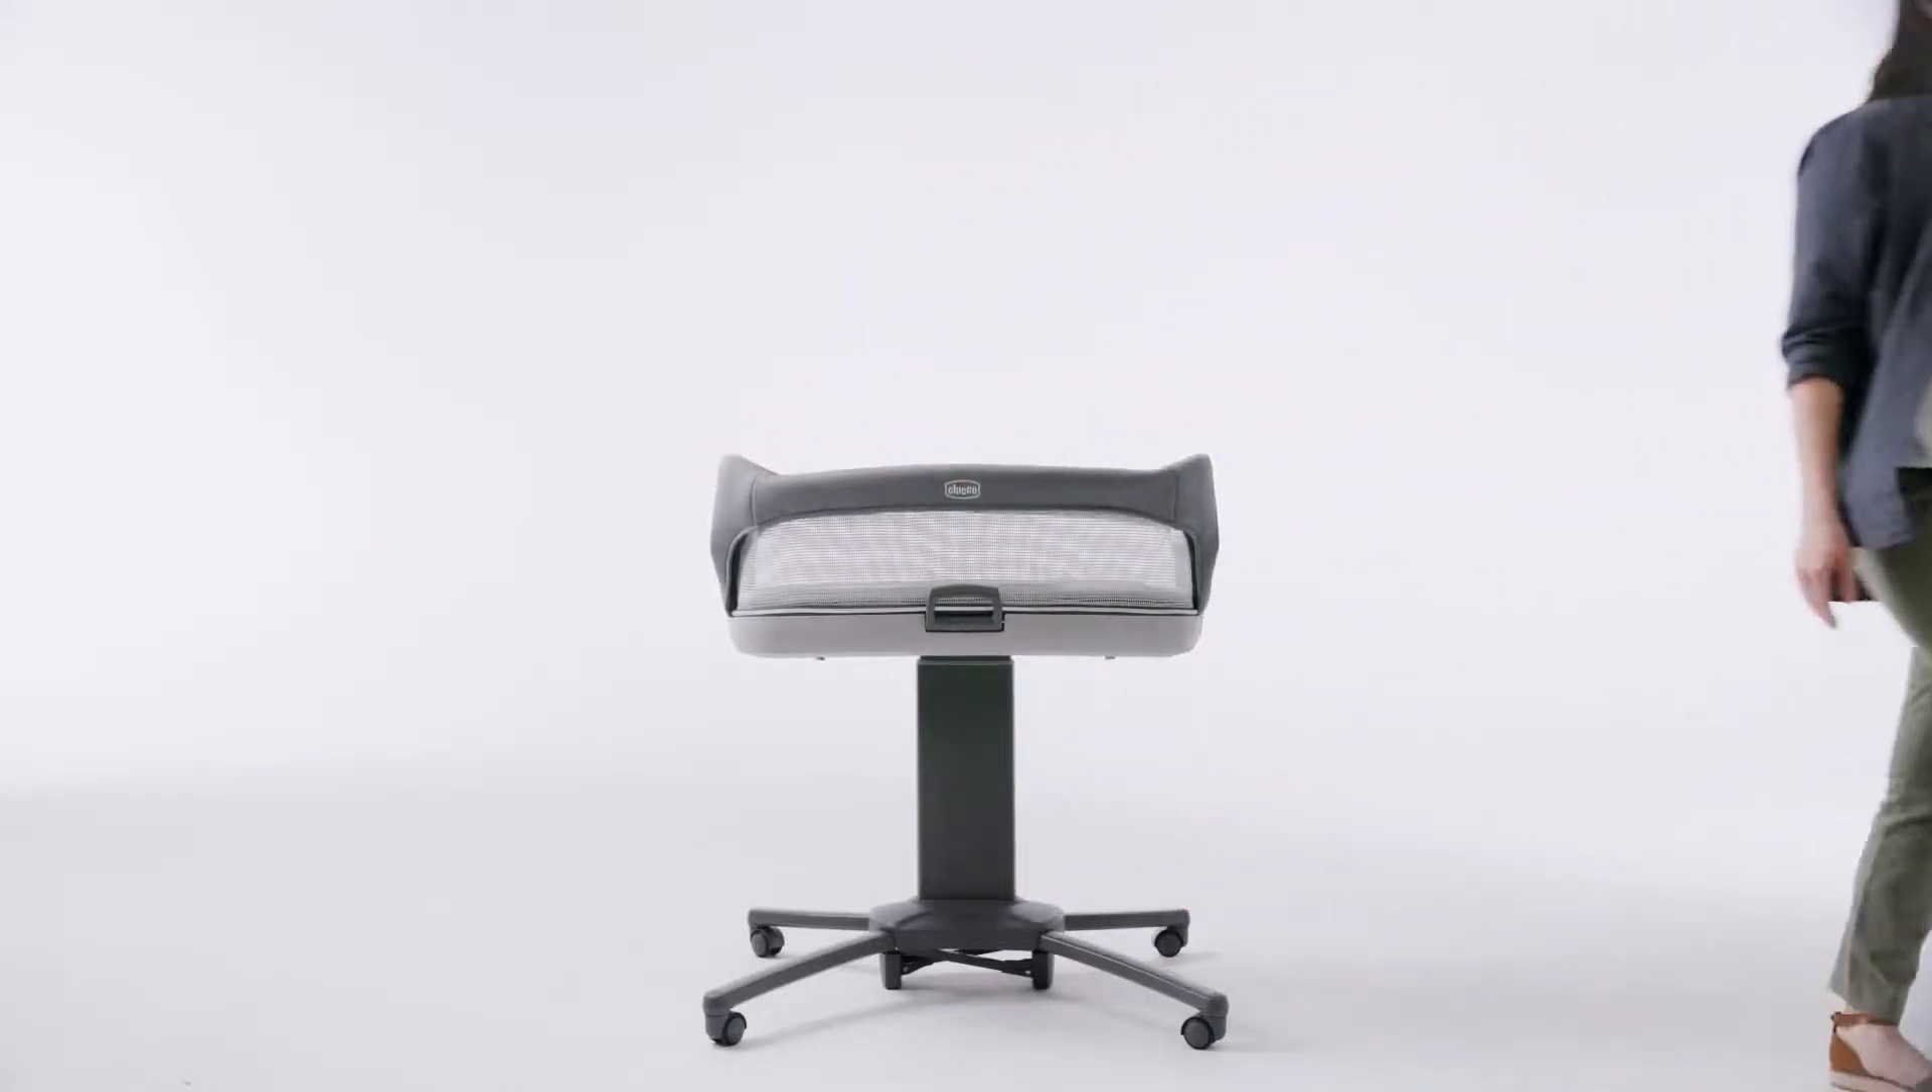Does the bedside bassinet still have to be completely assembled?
No.